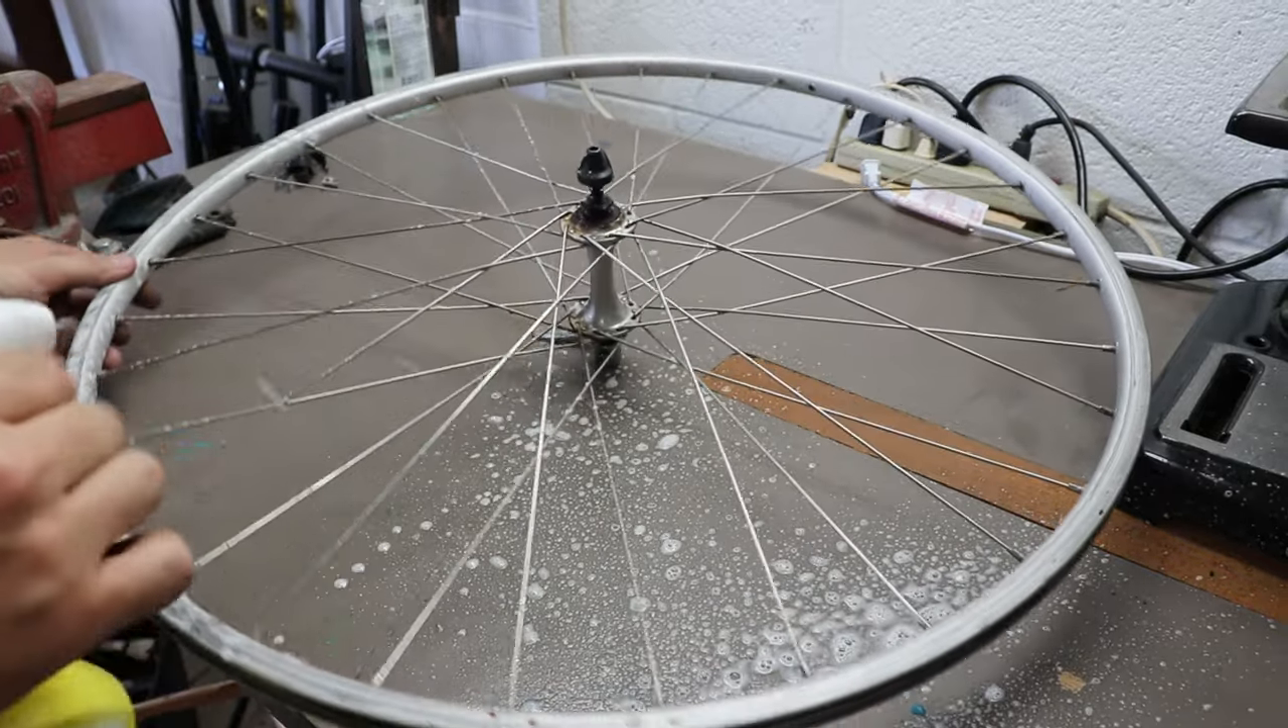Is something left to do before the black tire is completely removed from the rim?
No.